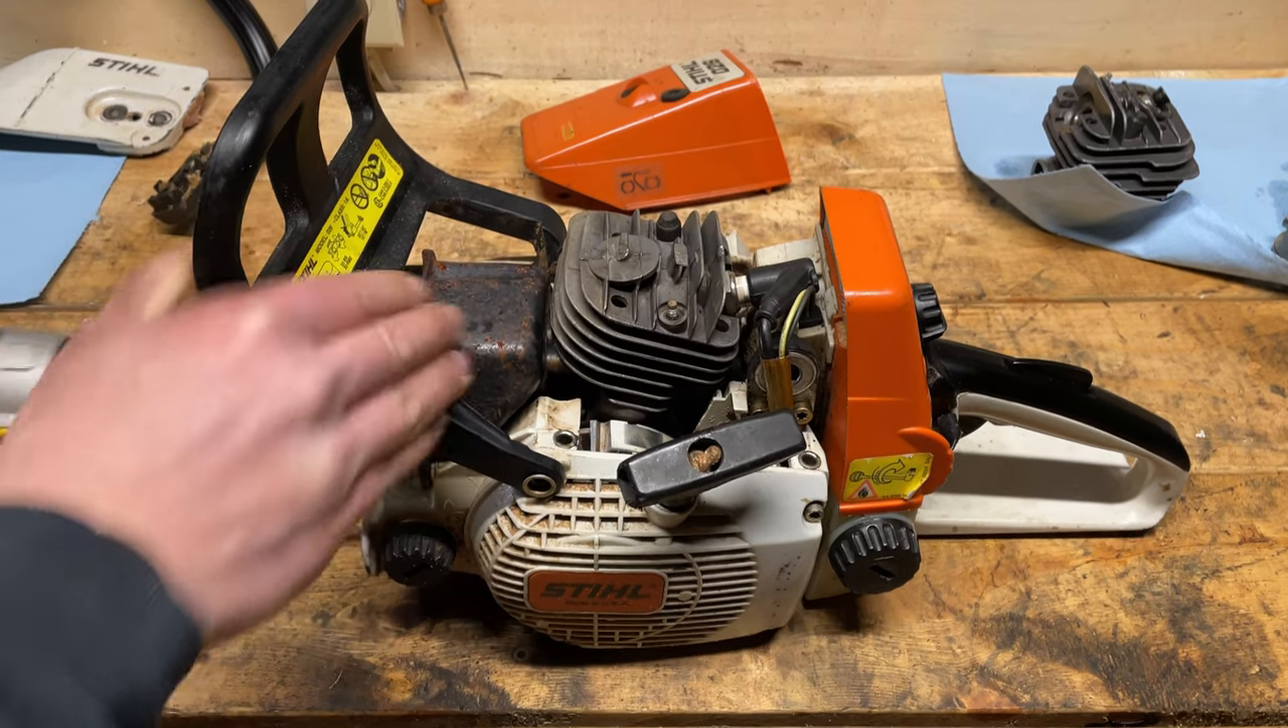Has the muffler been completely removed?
No.